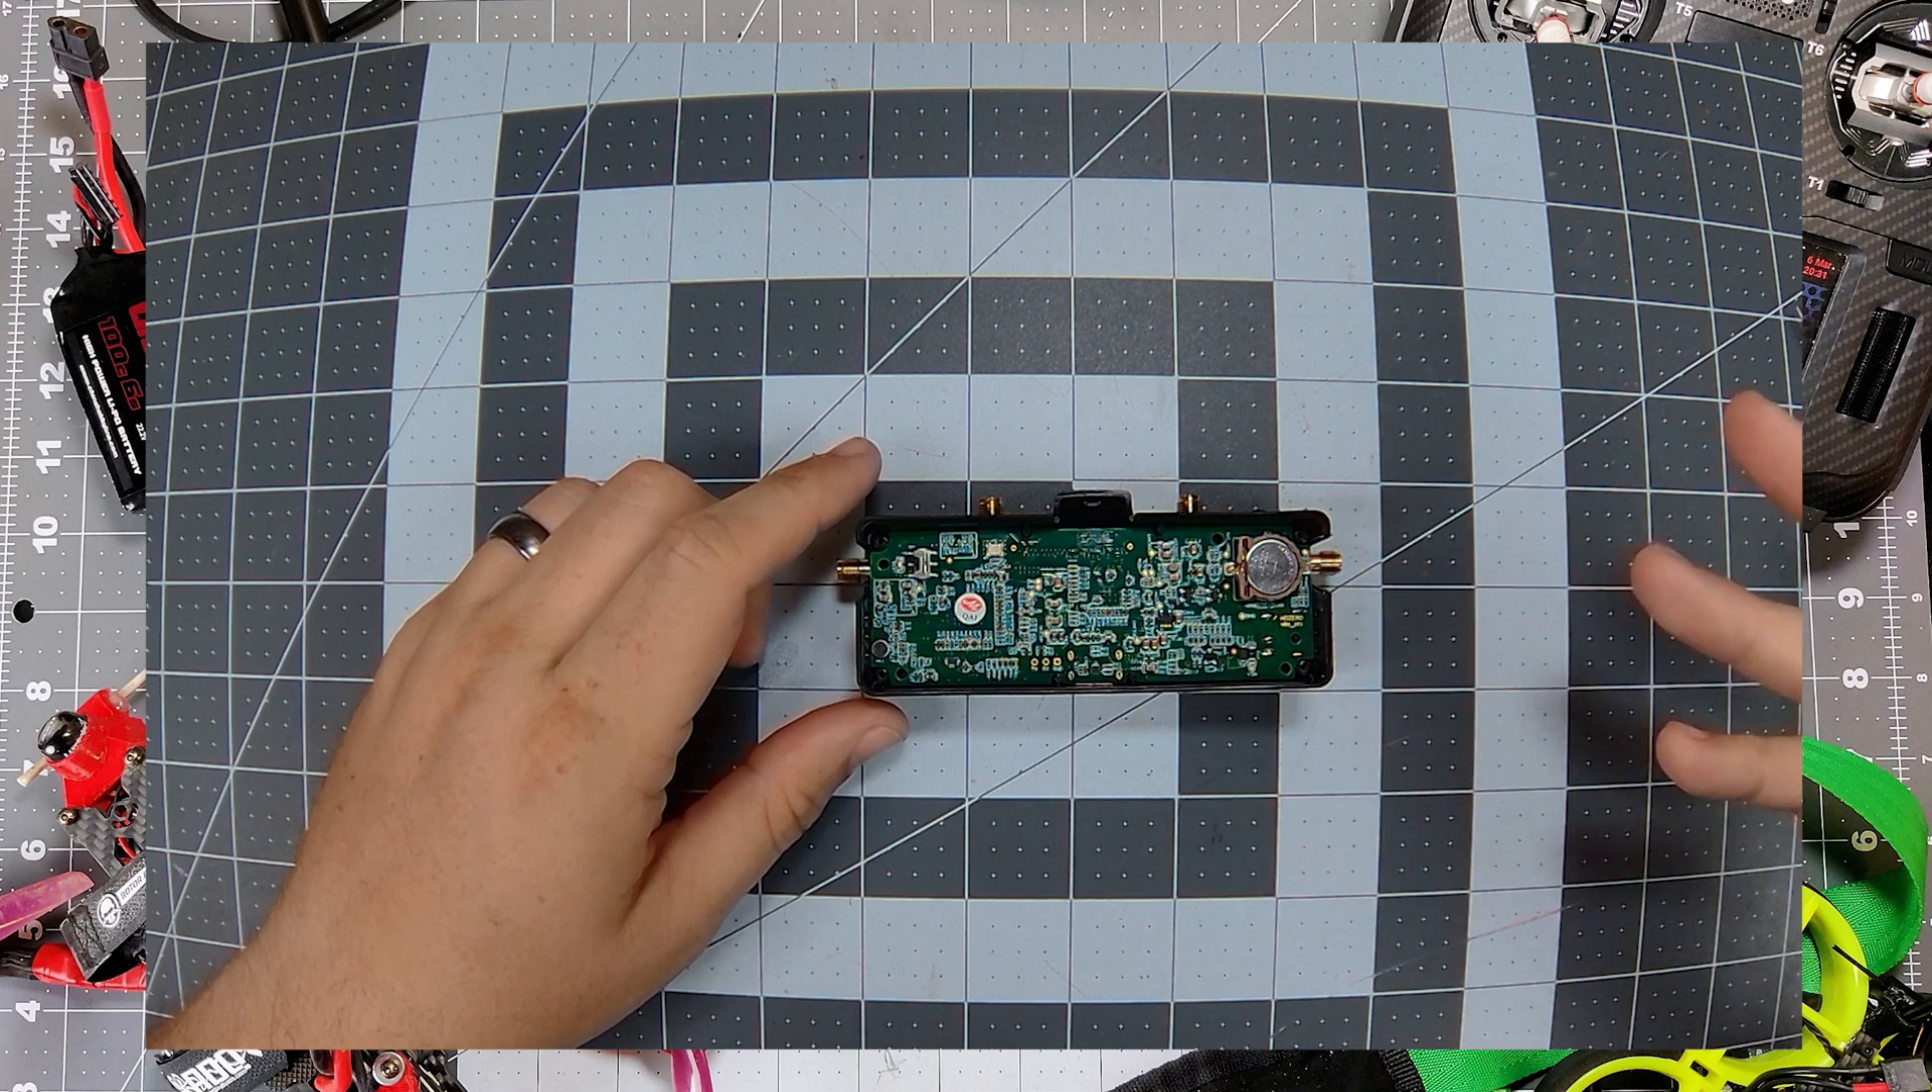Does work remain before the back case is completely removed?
No.